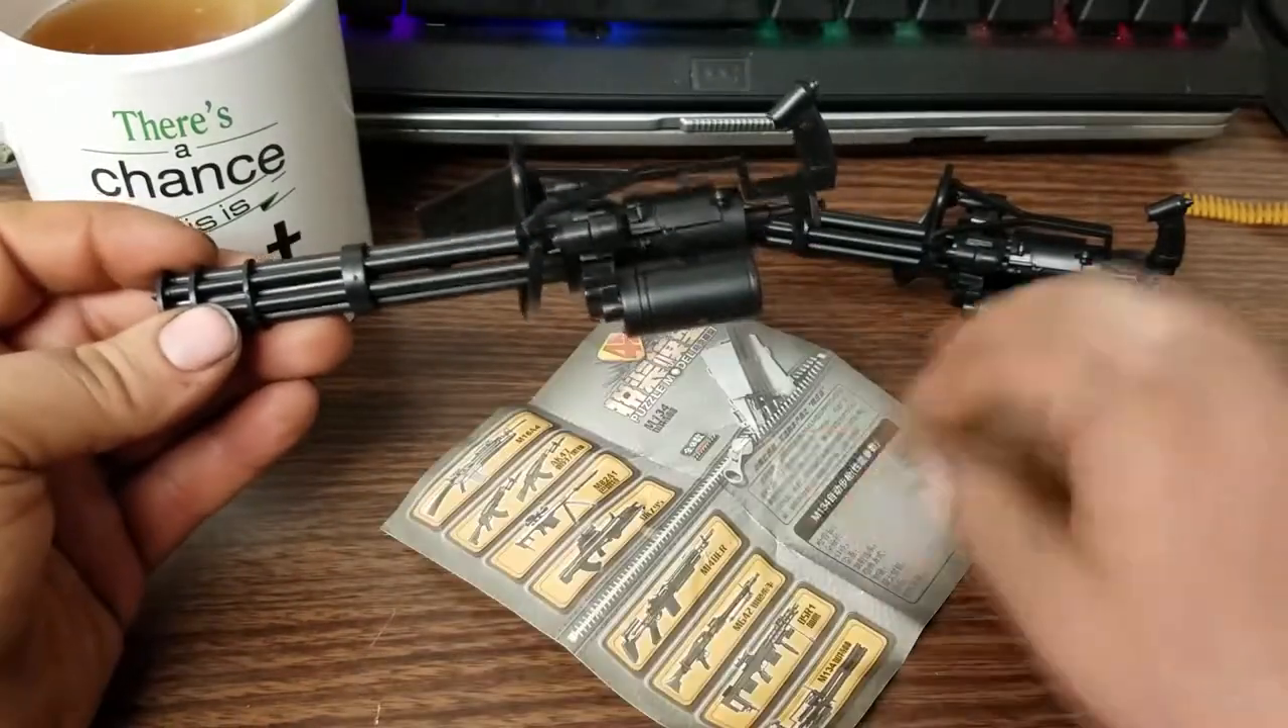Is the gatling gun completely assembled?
Yes.